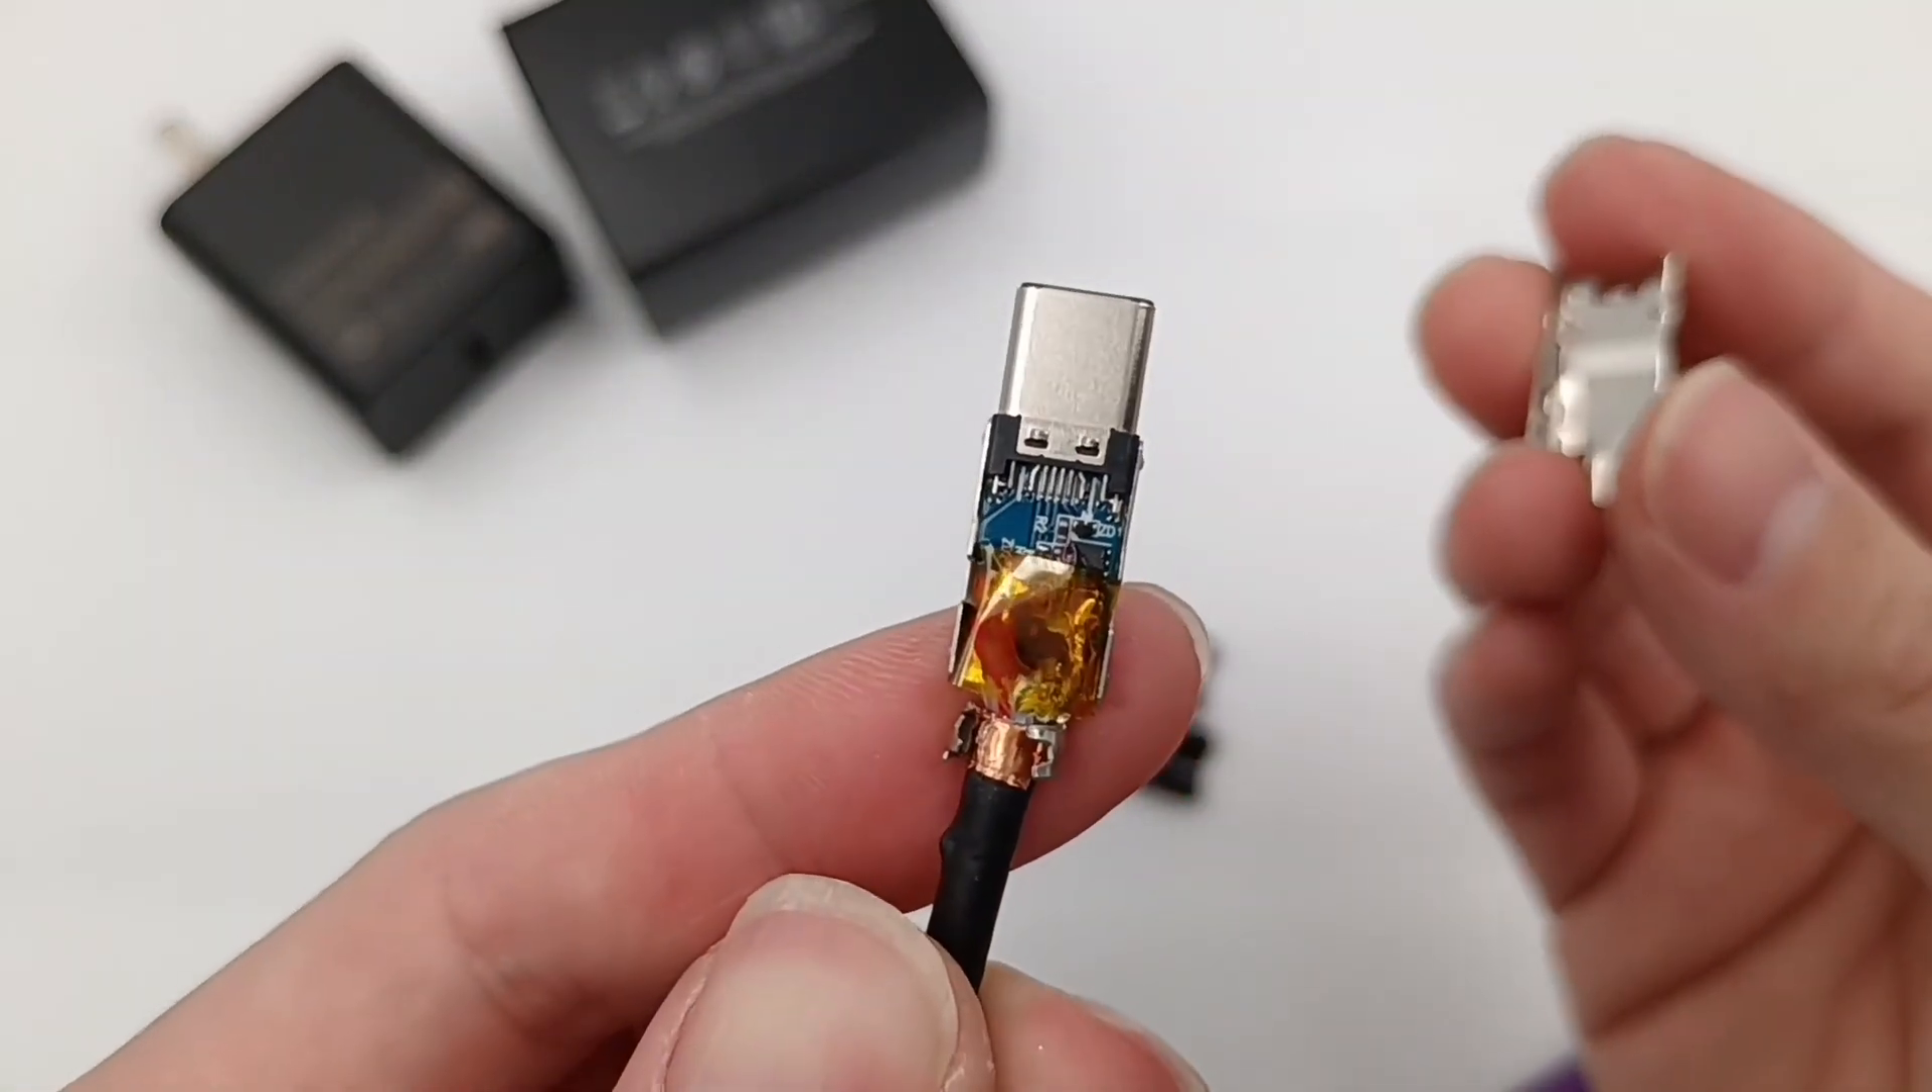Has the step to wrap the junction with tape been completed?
Yes.